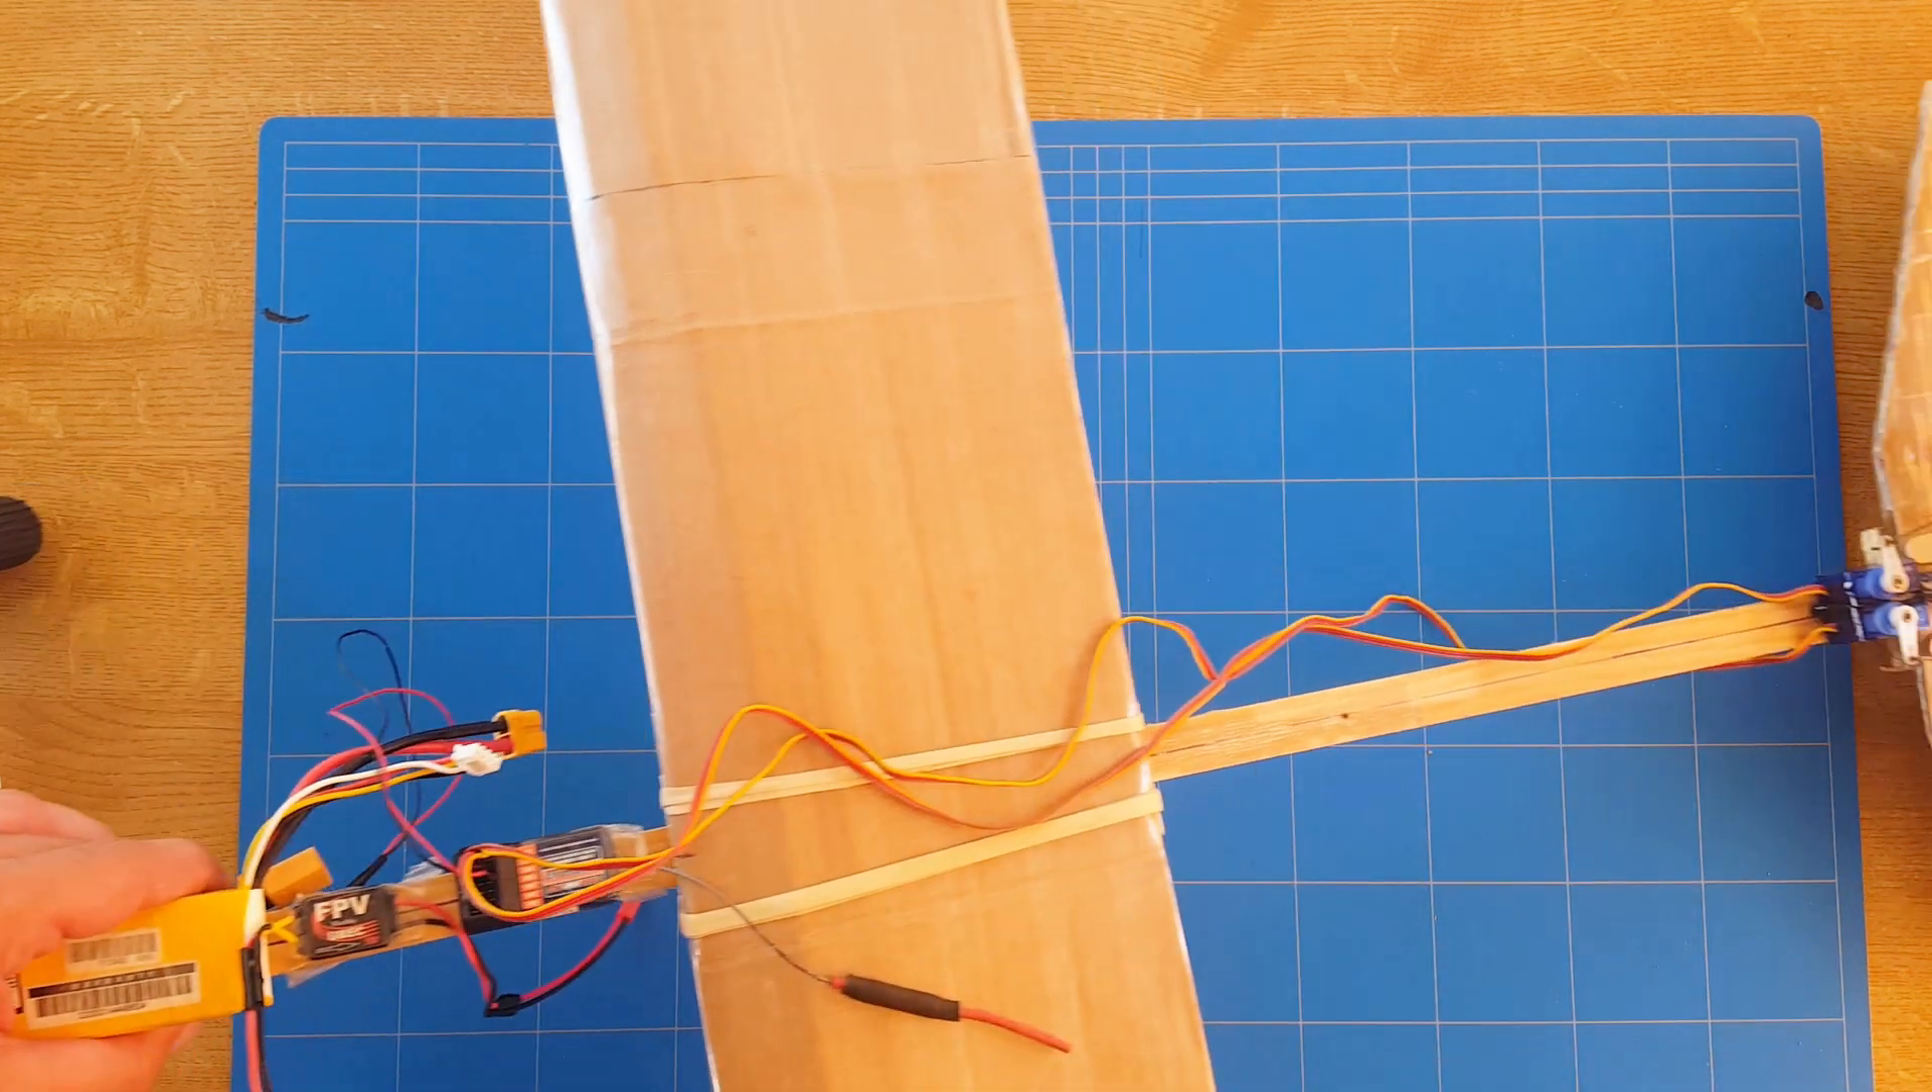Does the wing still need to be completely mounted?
No.